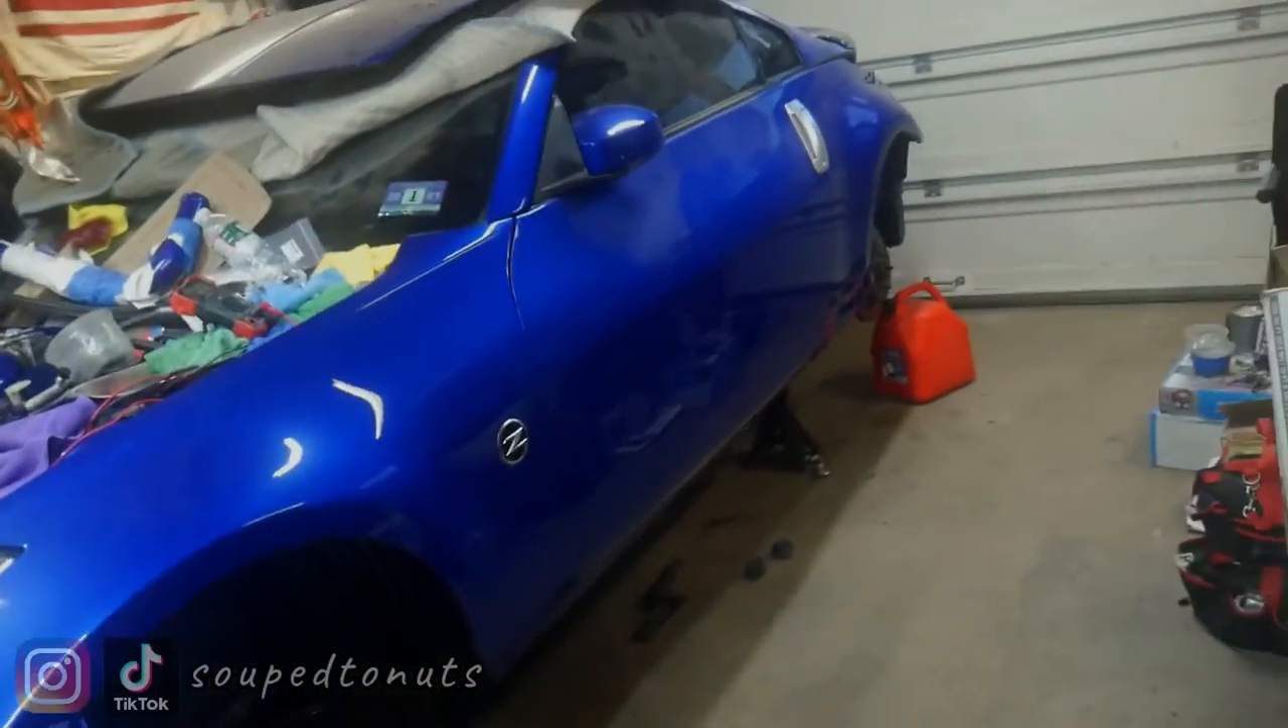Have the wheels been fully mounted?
No.